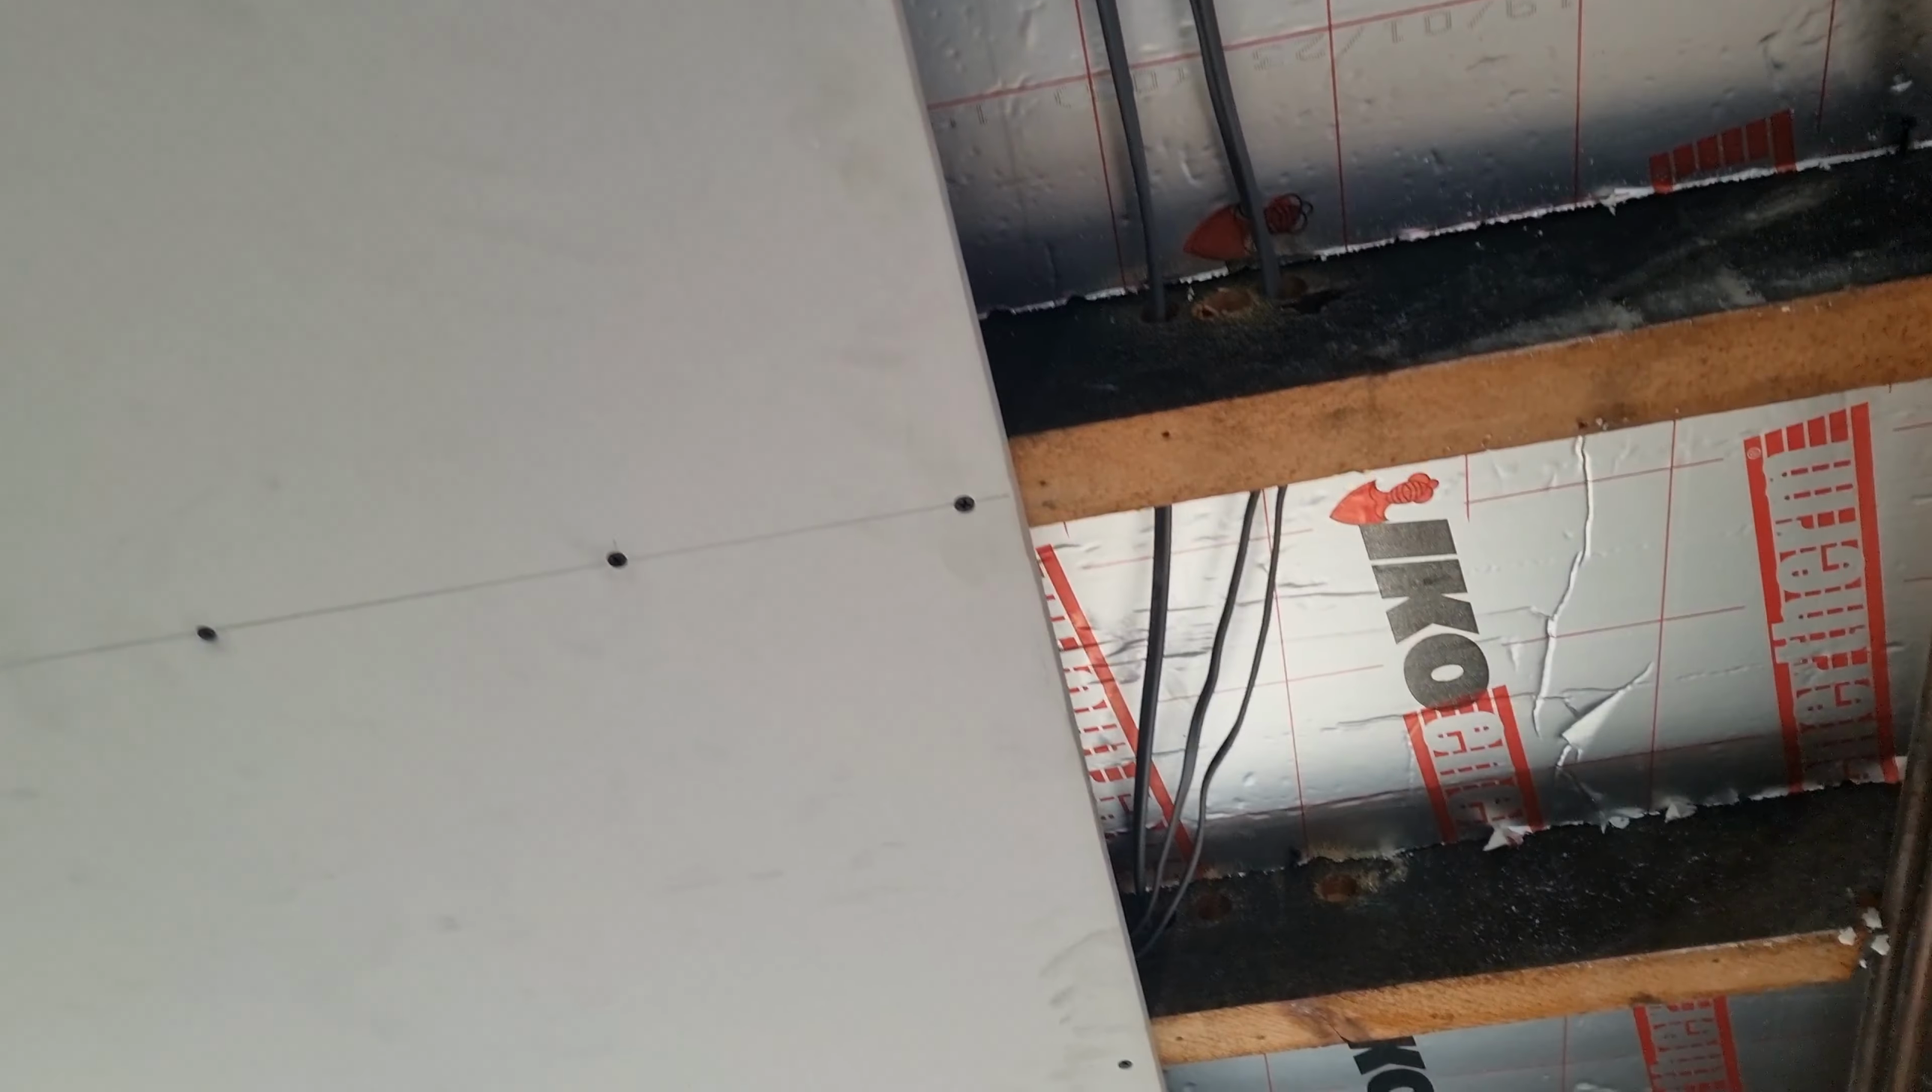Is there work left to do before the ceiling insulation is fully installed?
No.